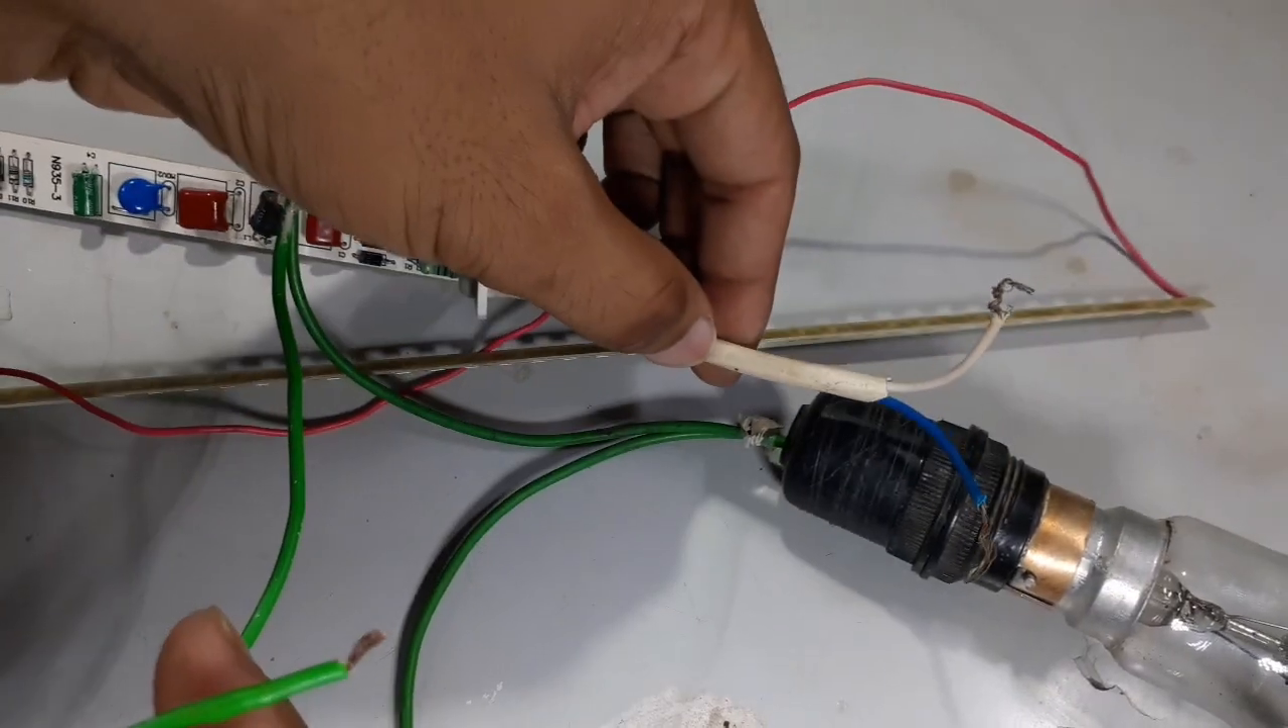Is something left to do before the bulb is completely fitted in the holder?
No.